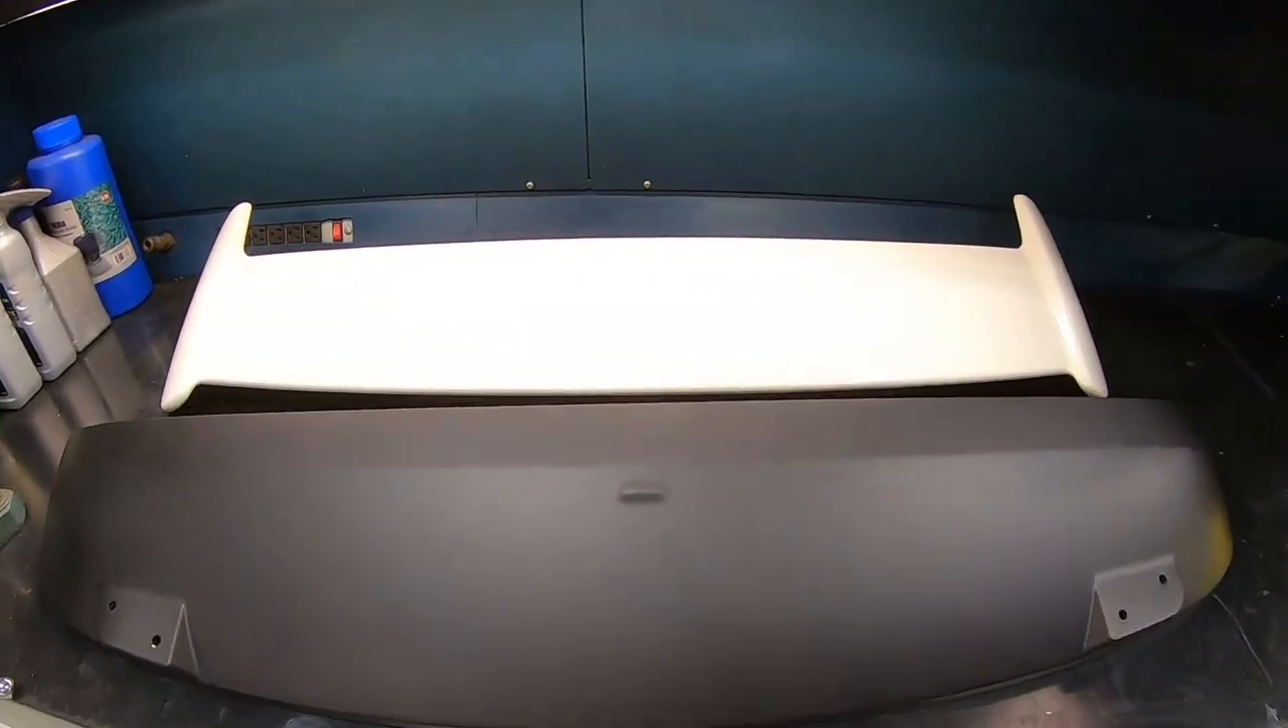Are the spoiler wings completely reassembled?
No.